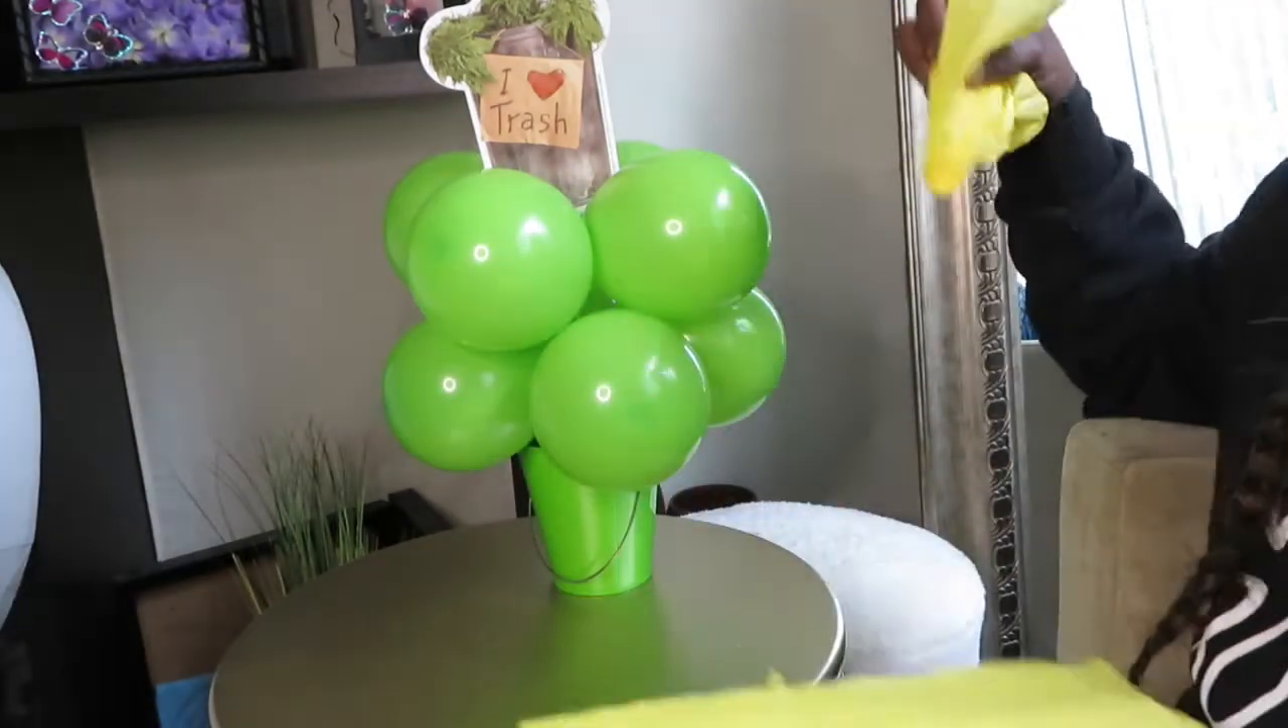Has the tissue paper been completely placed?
No.